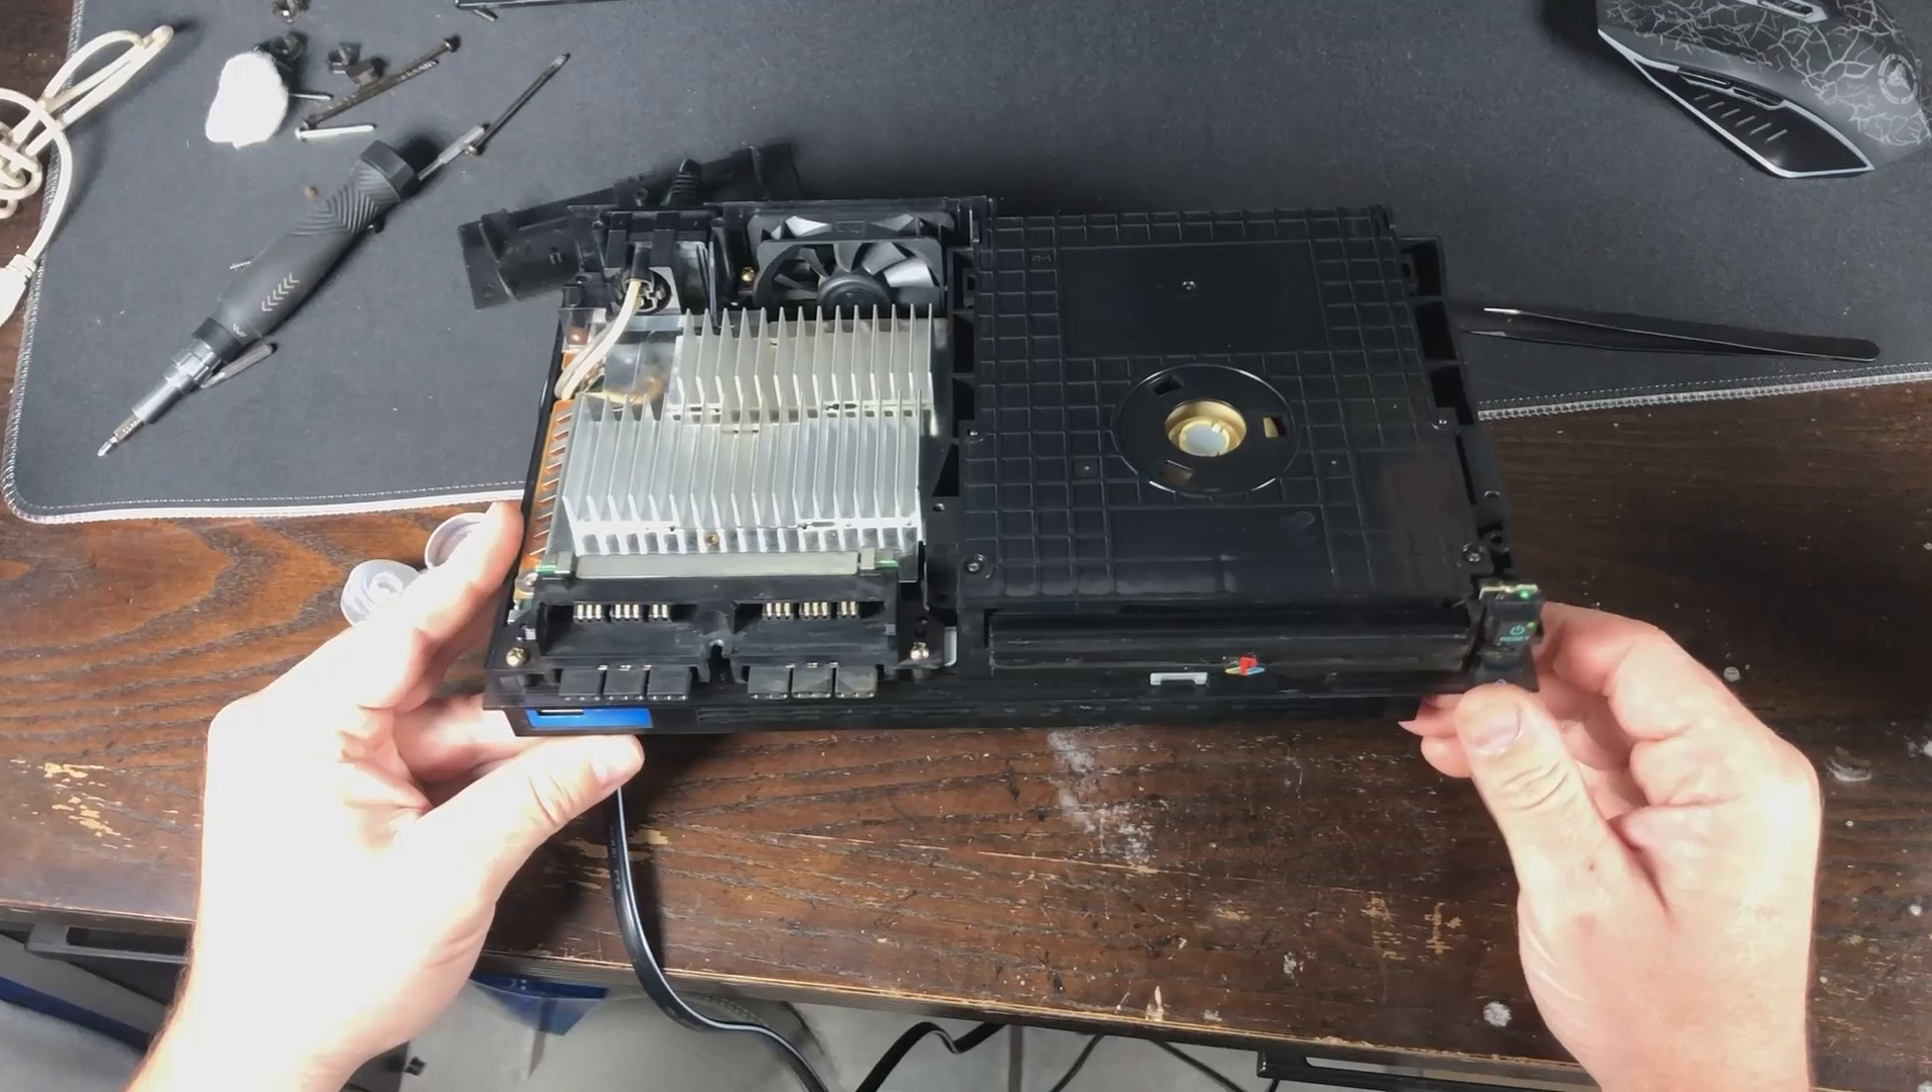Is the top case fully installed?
No.